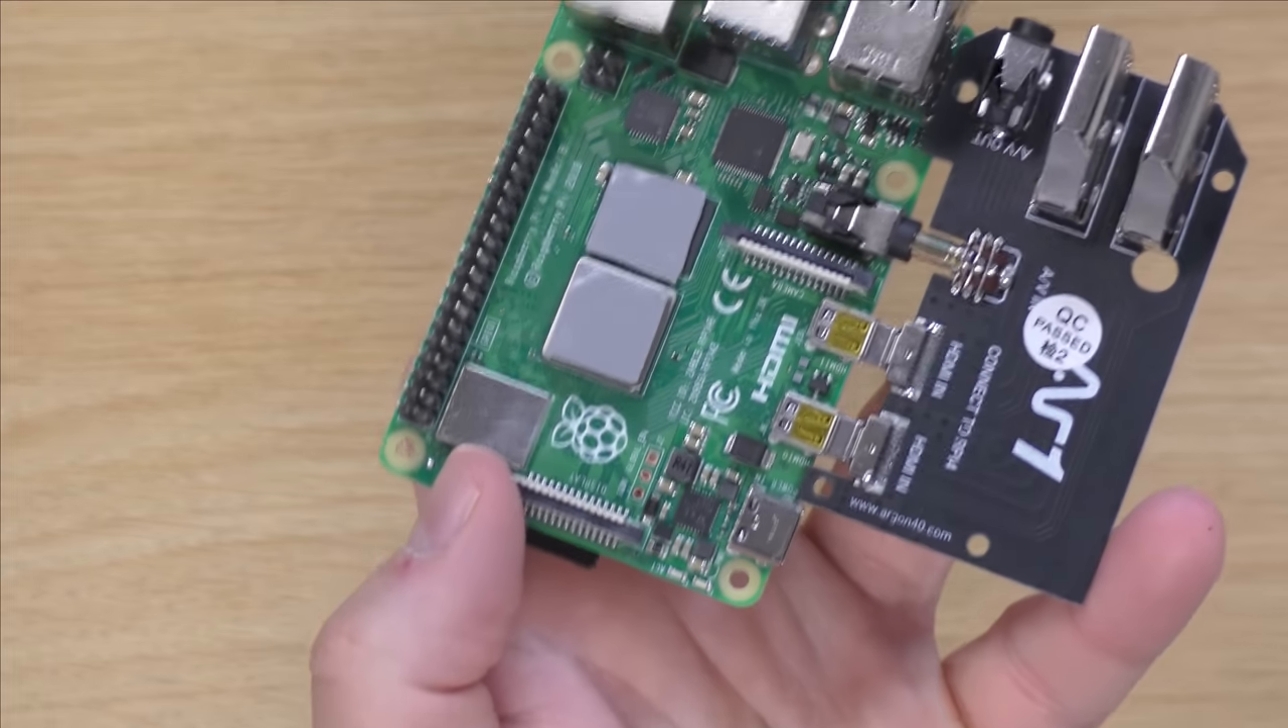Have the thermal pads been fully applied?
Yes.